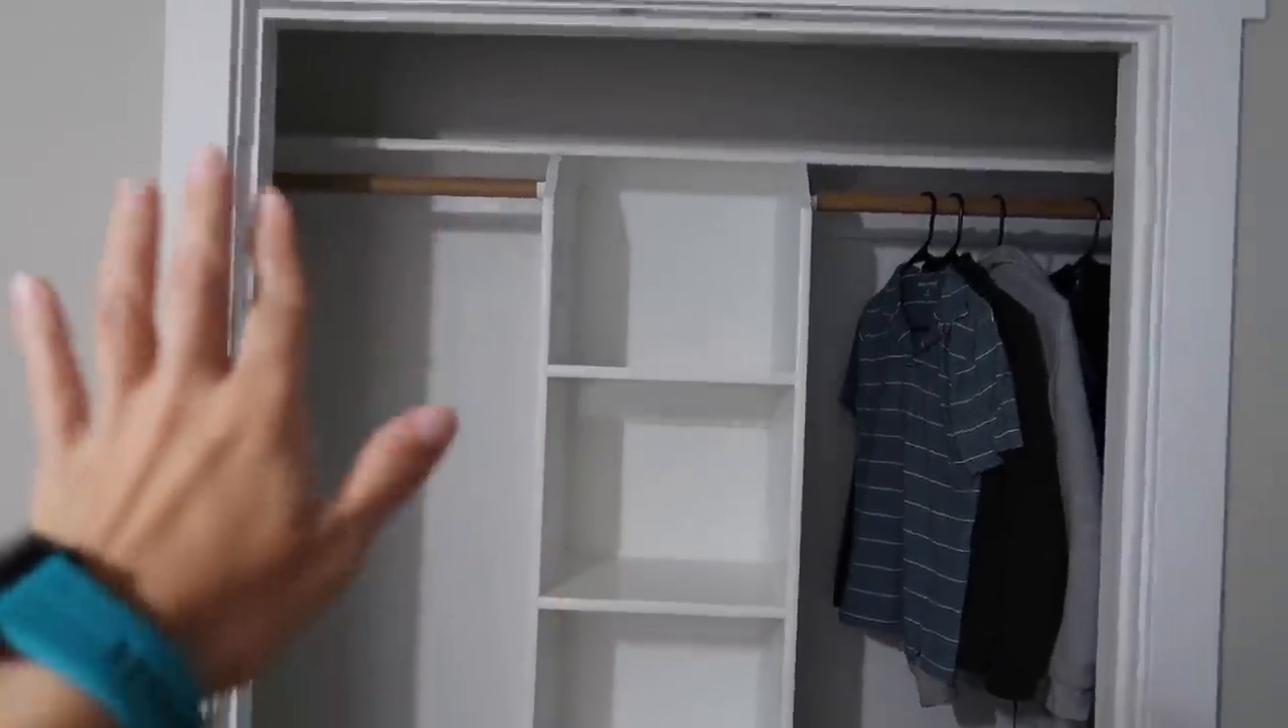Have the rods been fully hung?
Yes.